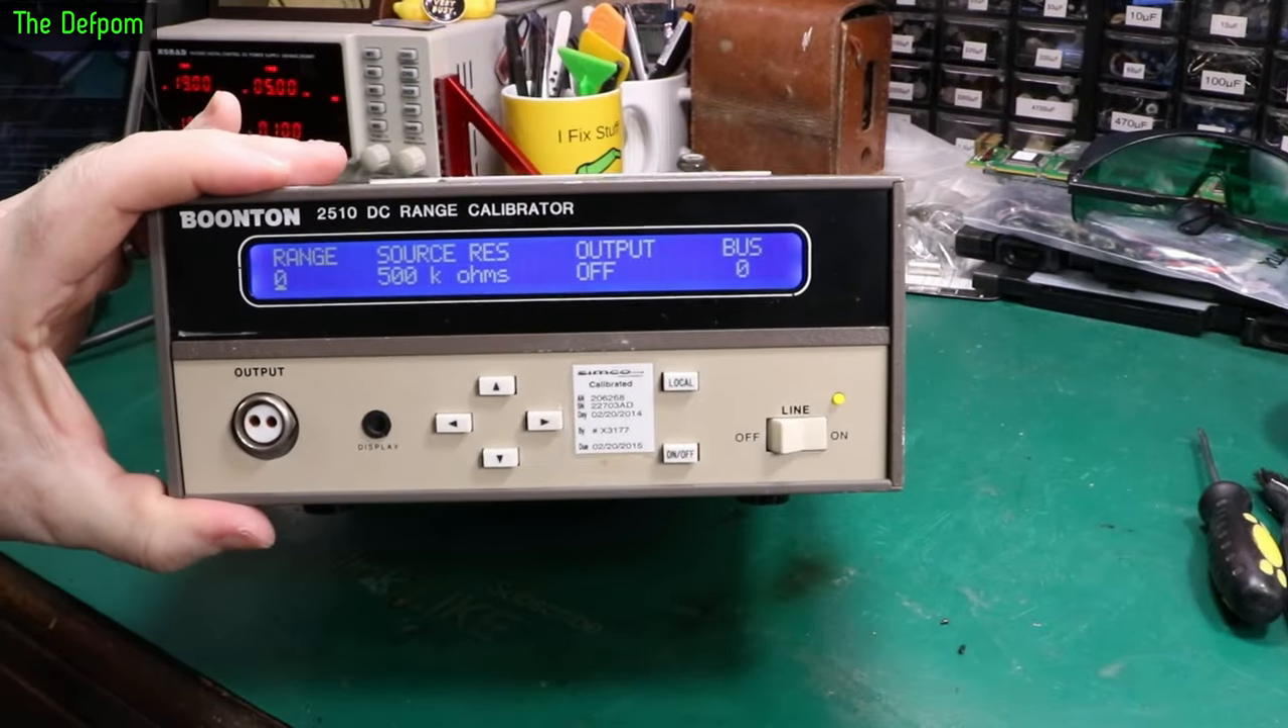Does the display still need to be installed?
No.